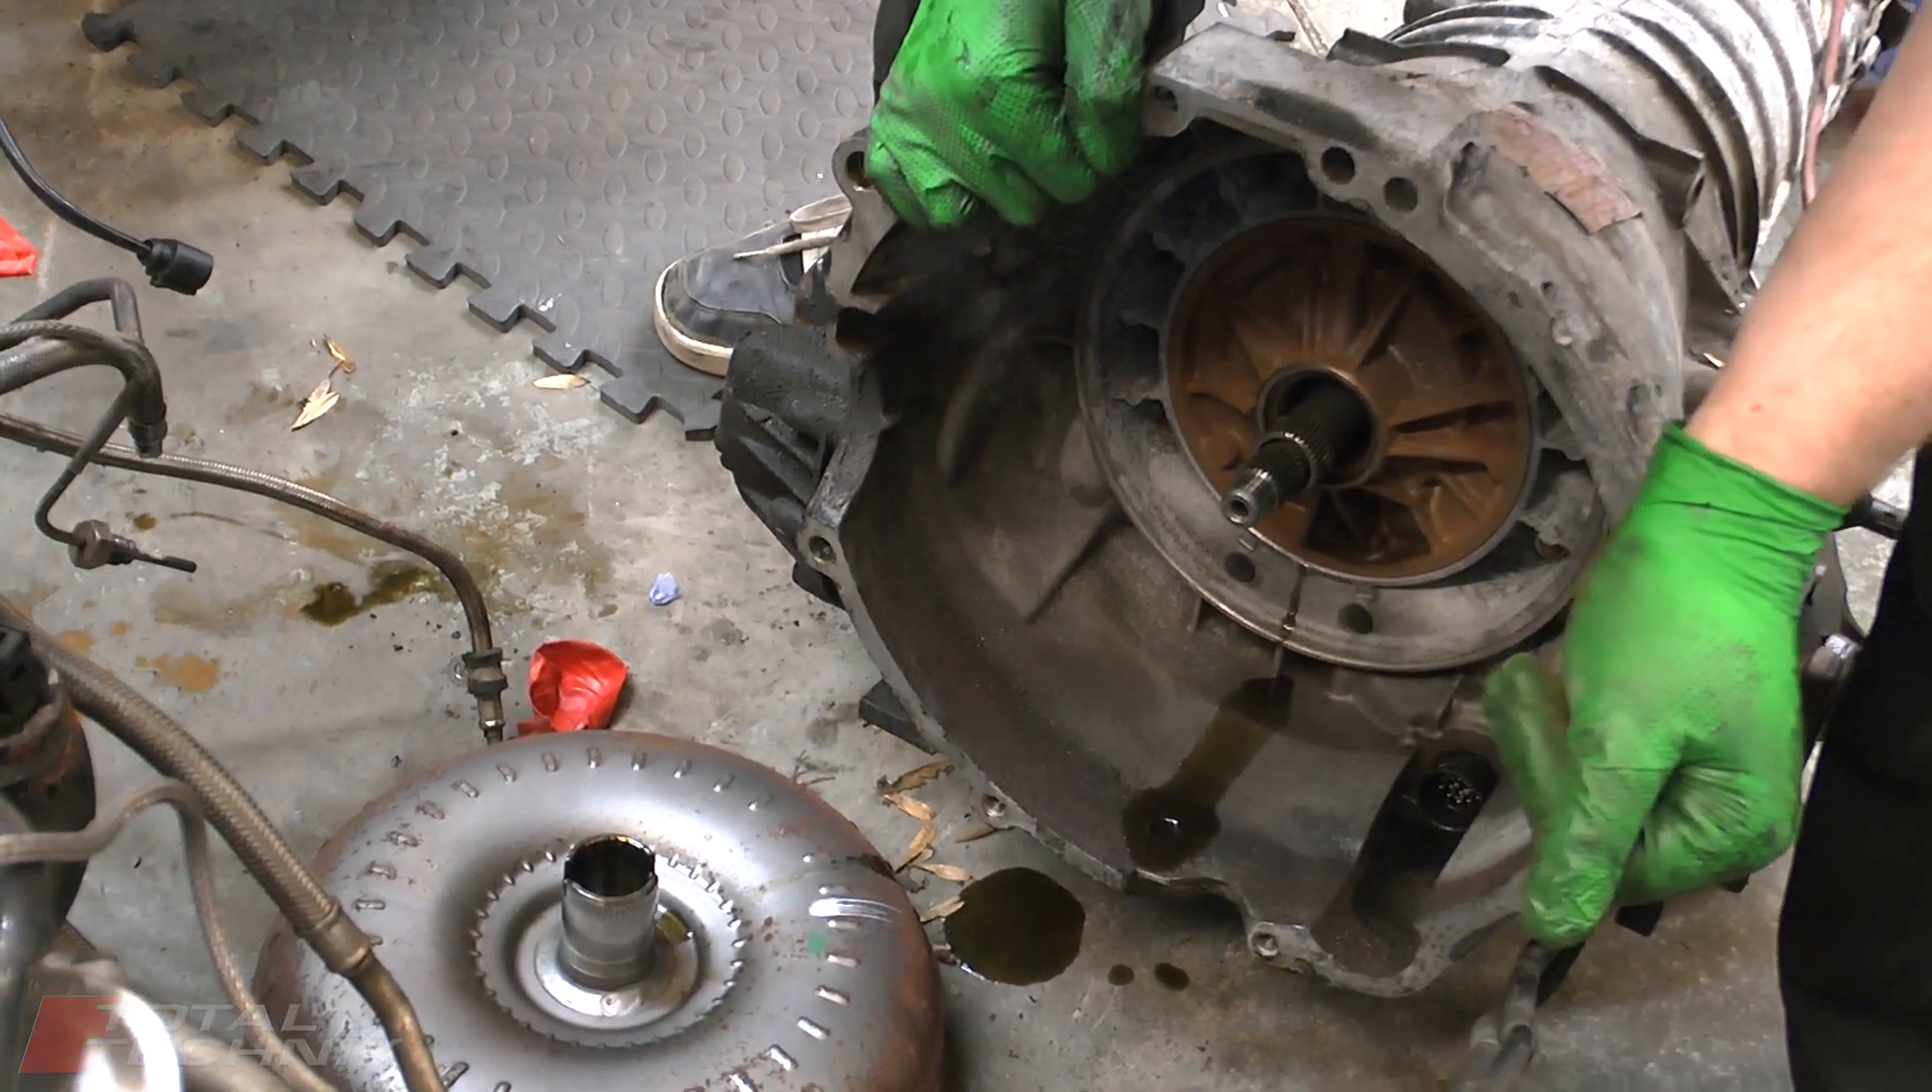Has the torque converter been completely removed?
Yes.